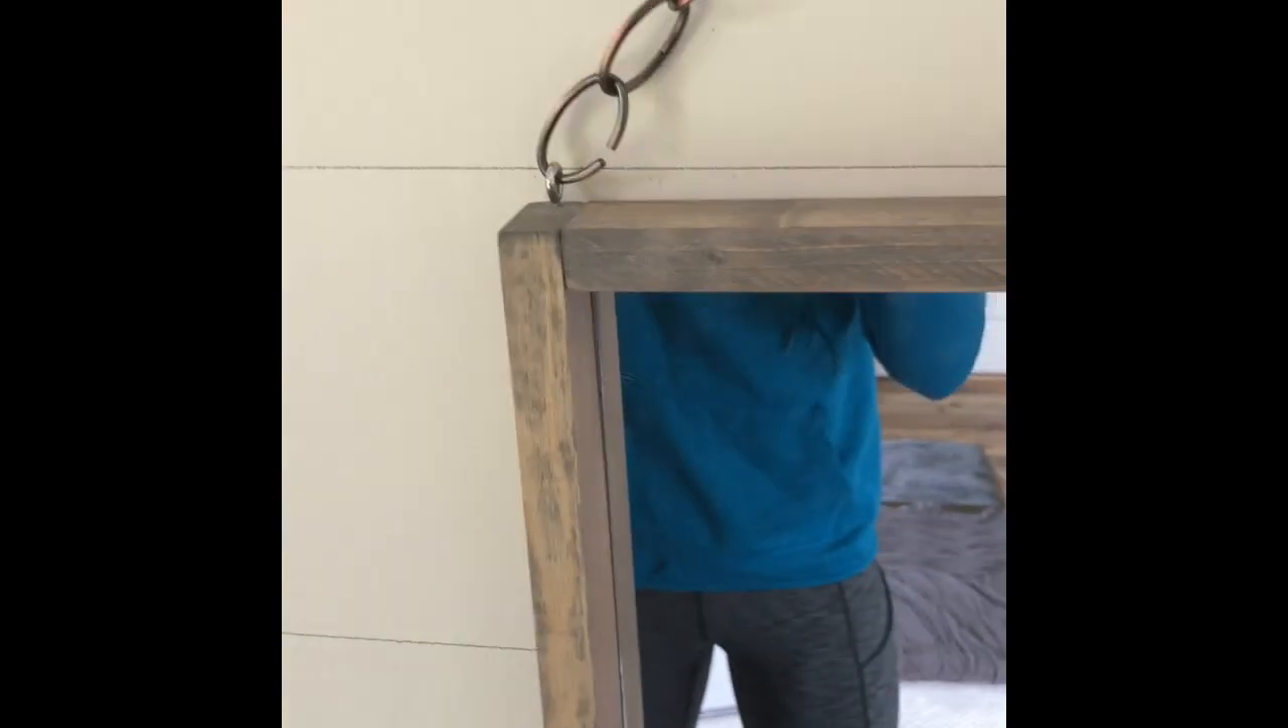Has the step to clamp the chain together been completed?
No.